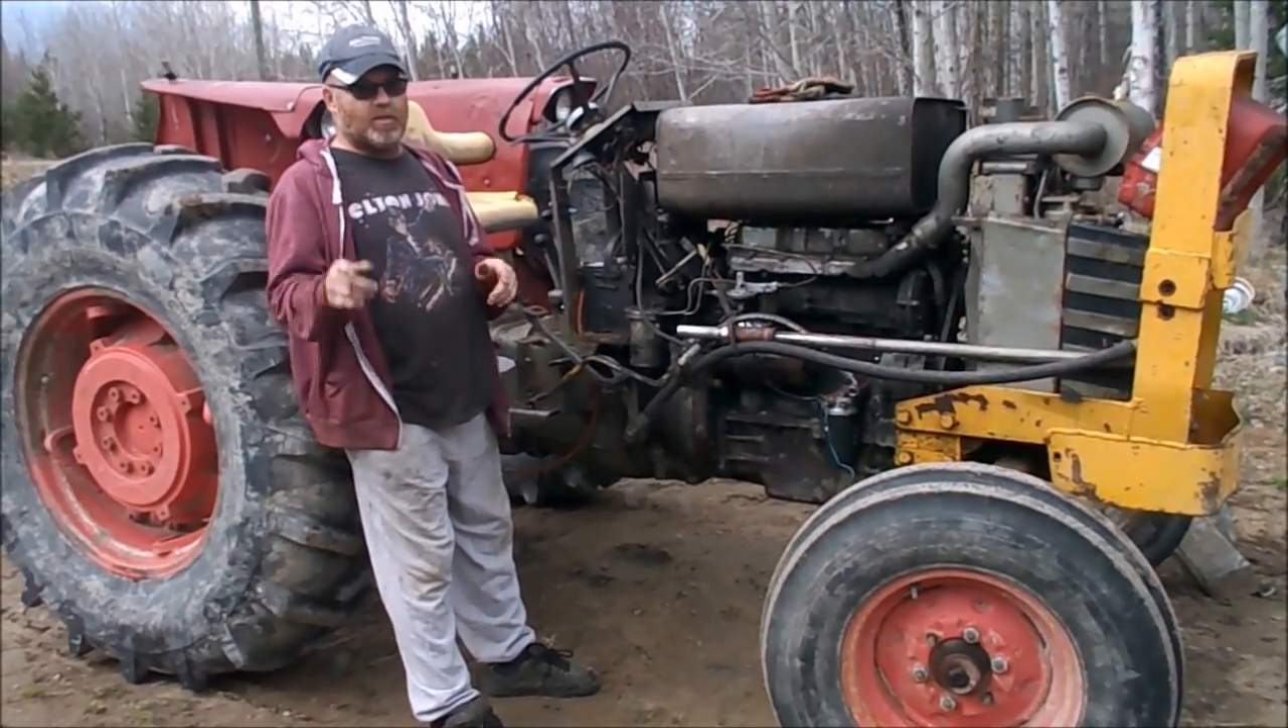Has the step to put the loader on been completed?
No.